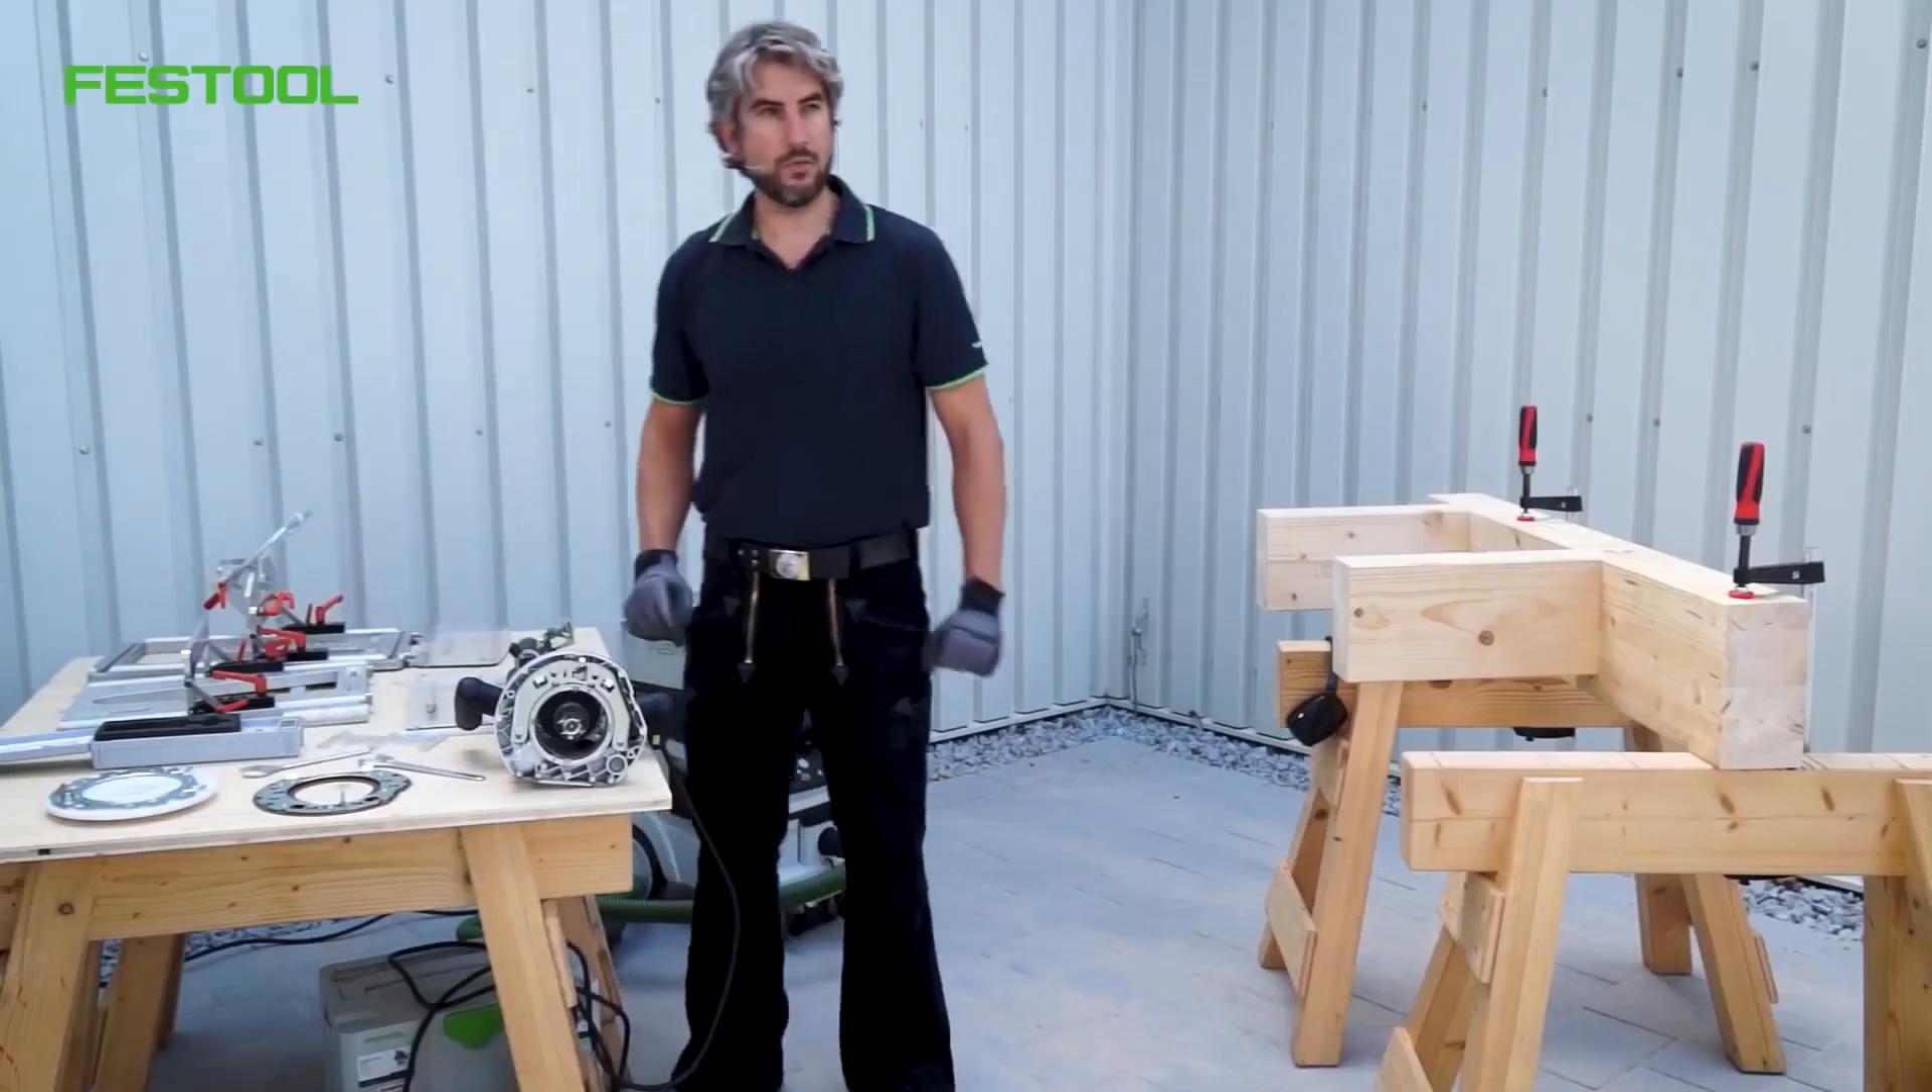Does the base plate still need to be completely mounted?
Yes.